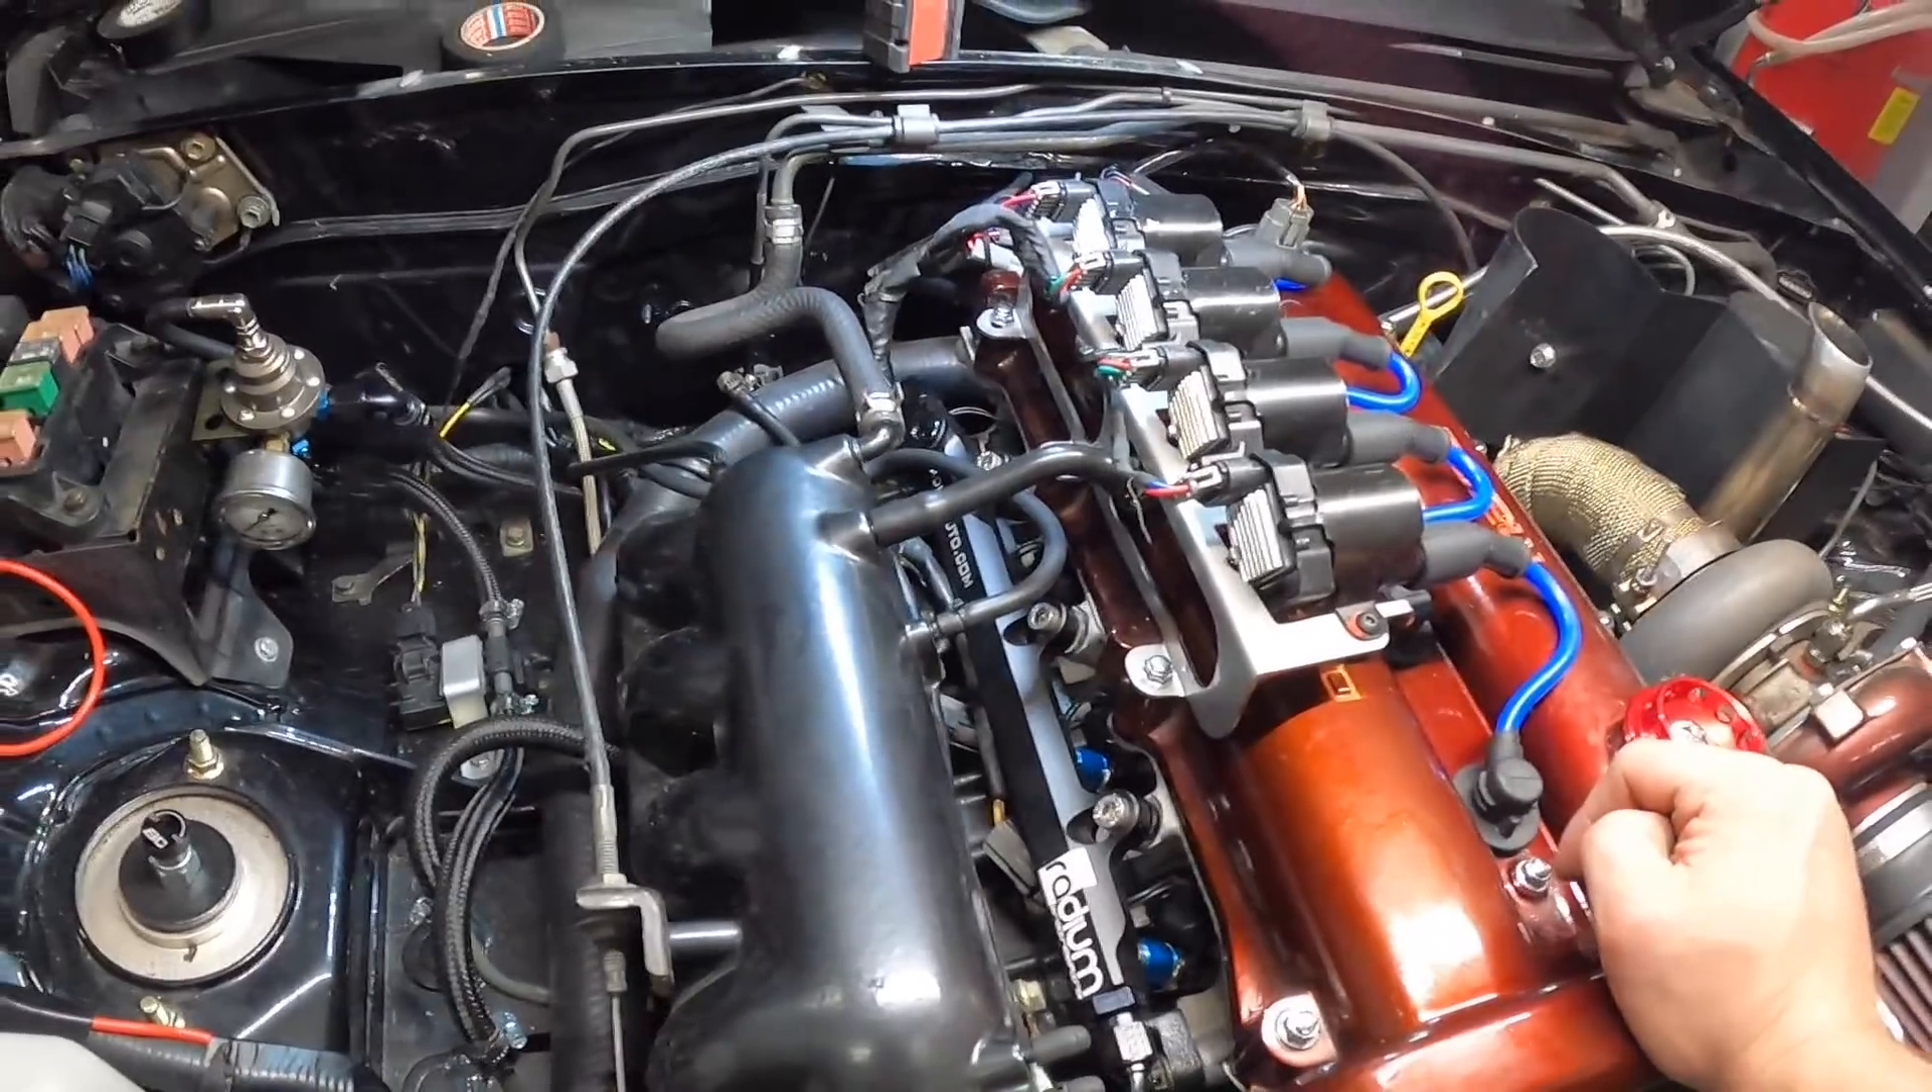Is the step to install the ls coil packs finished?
Yes.